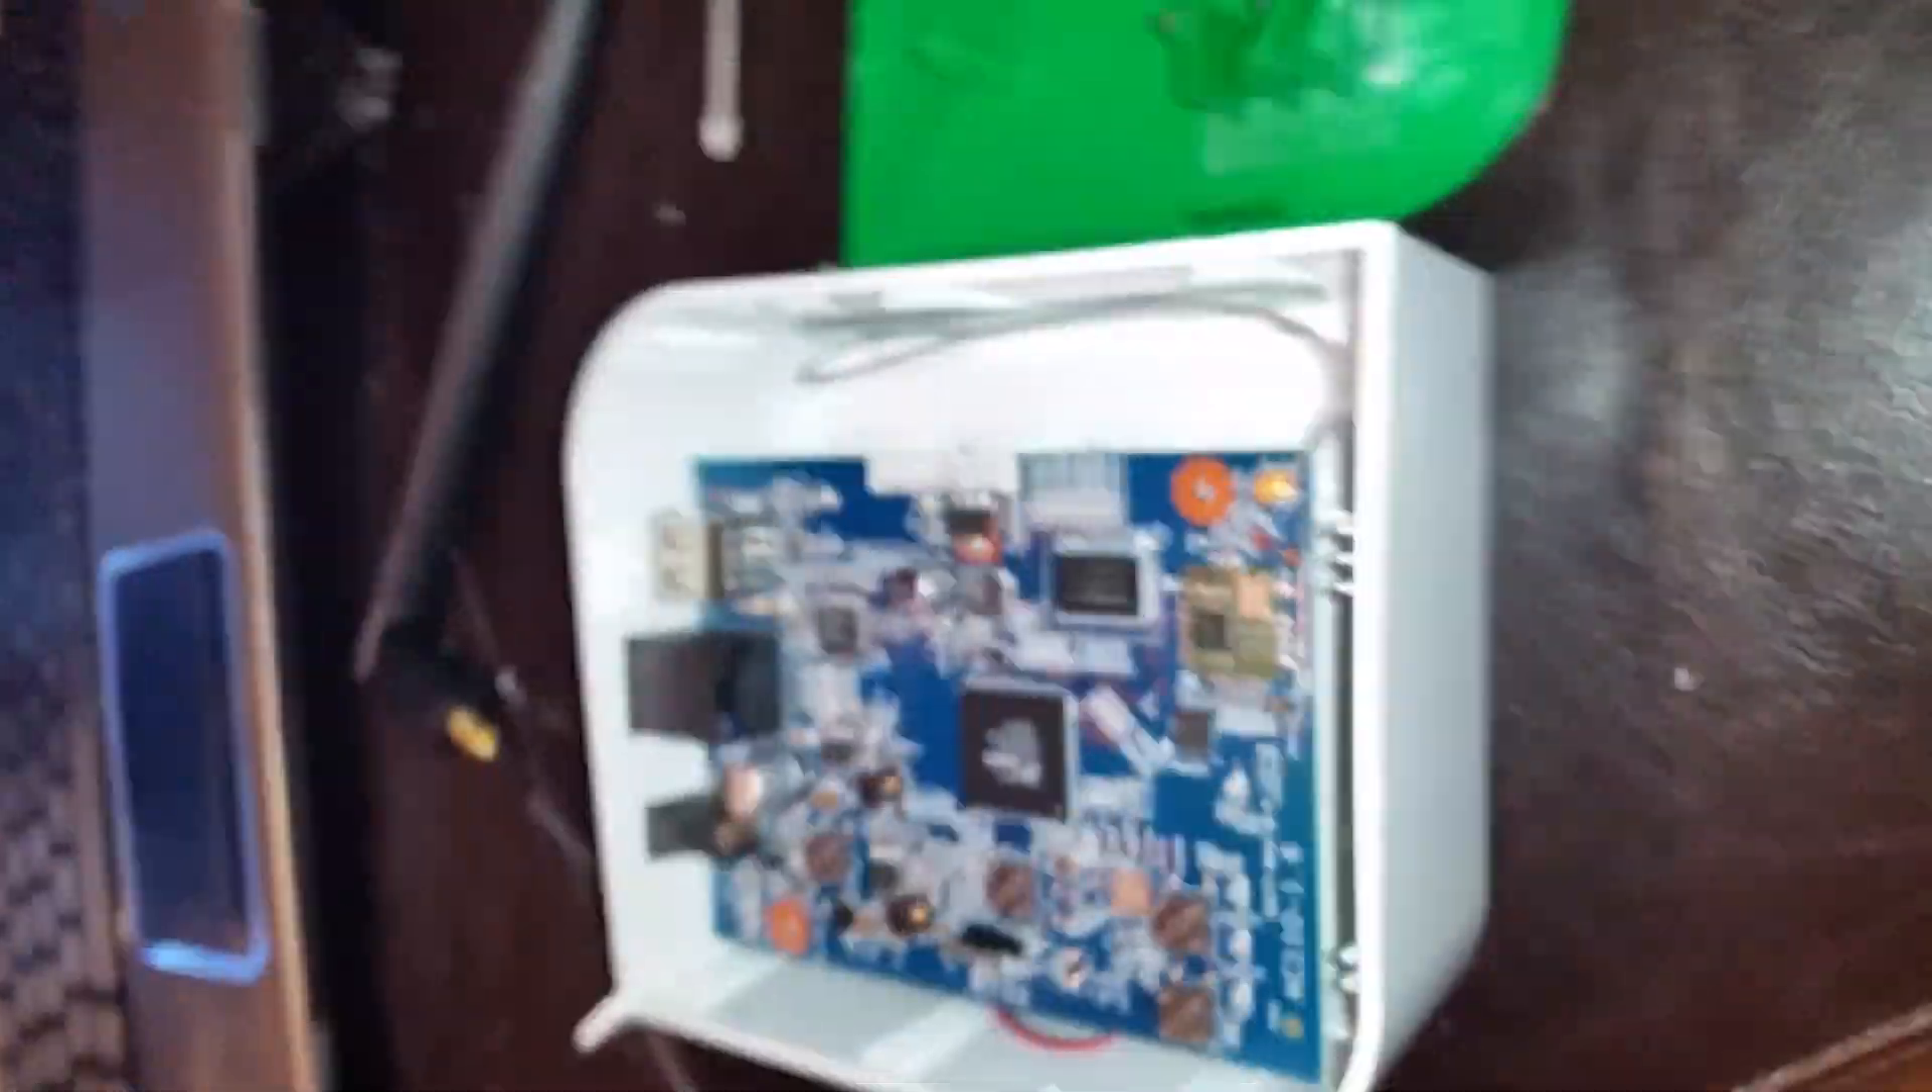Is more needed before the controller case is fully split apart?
No.